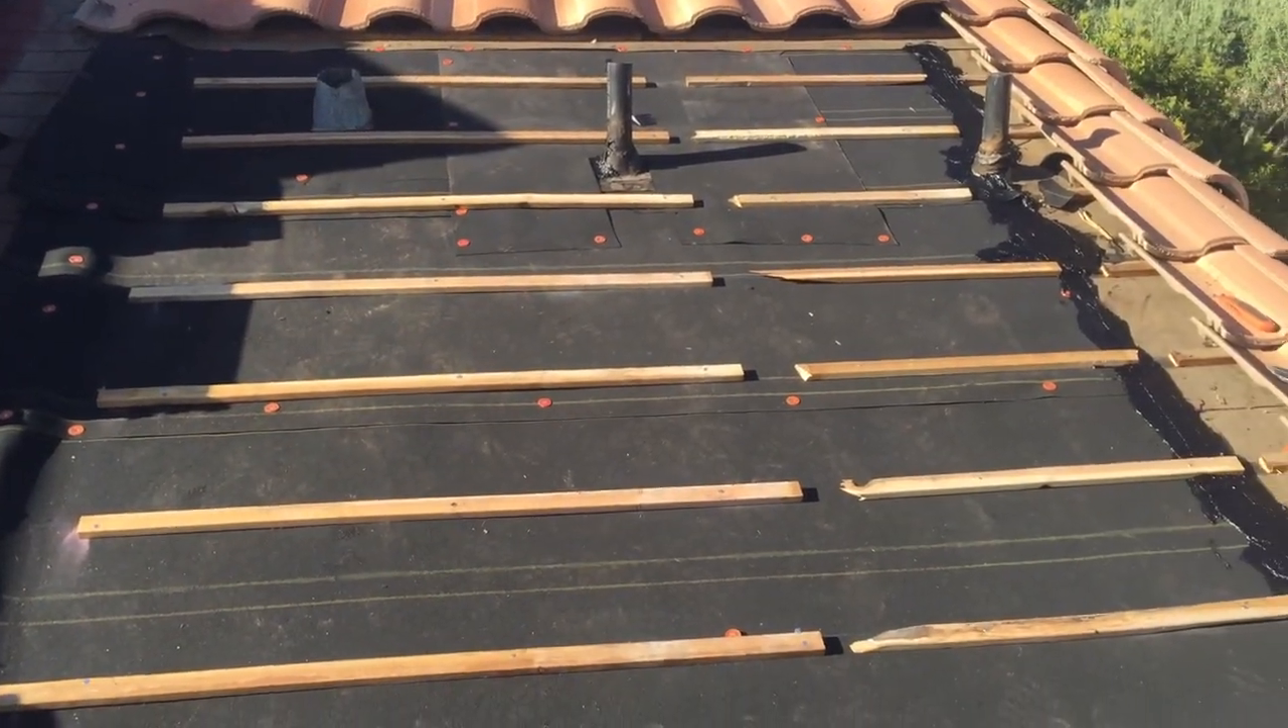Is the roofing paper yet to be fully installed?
No.